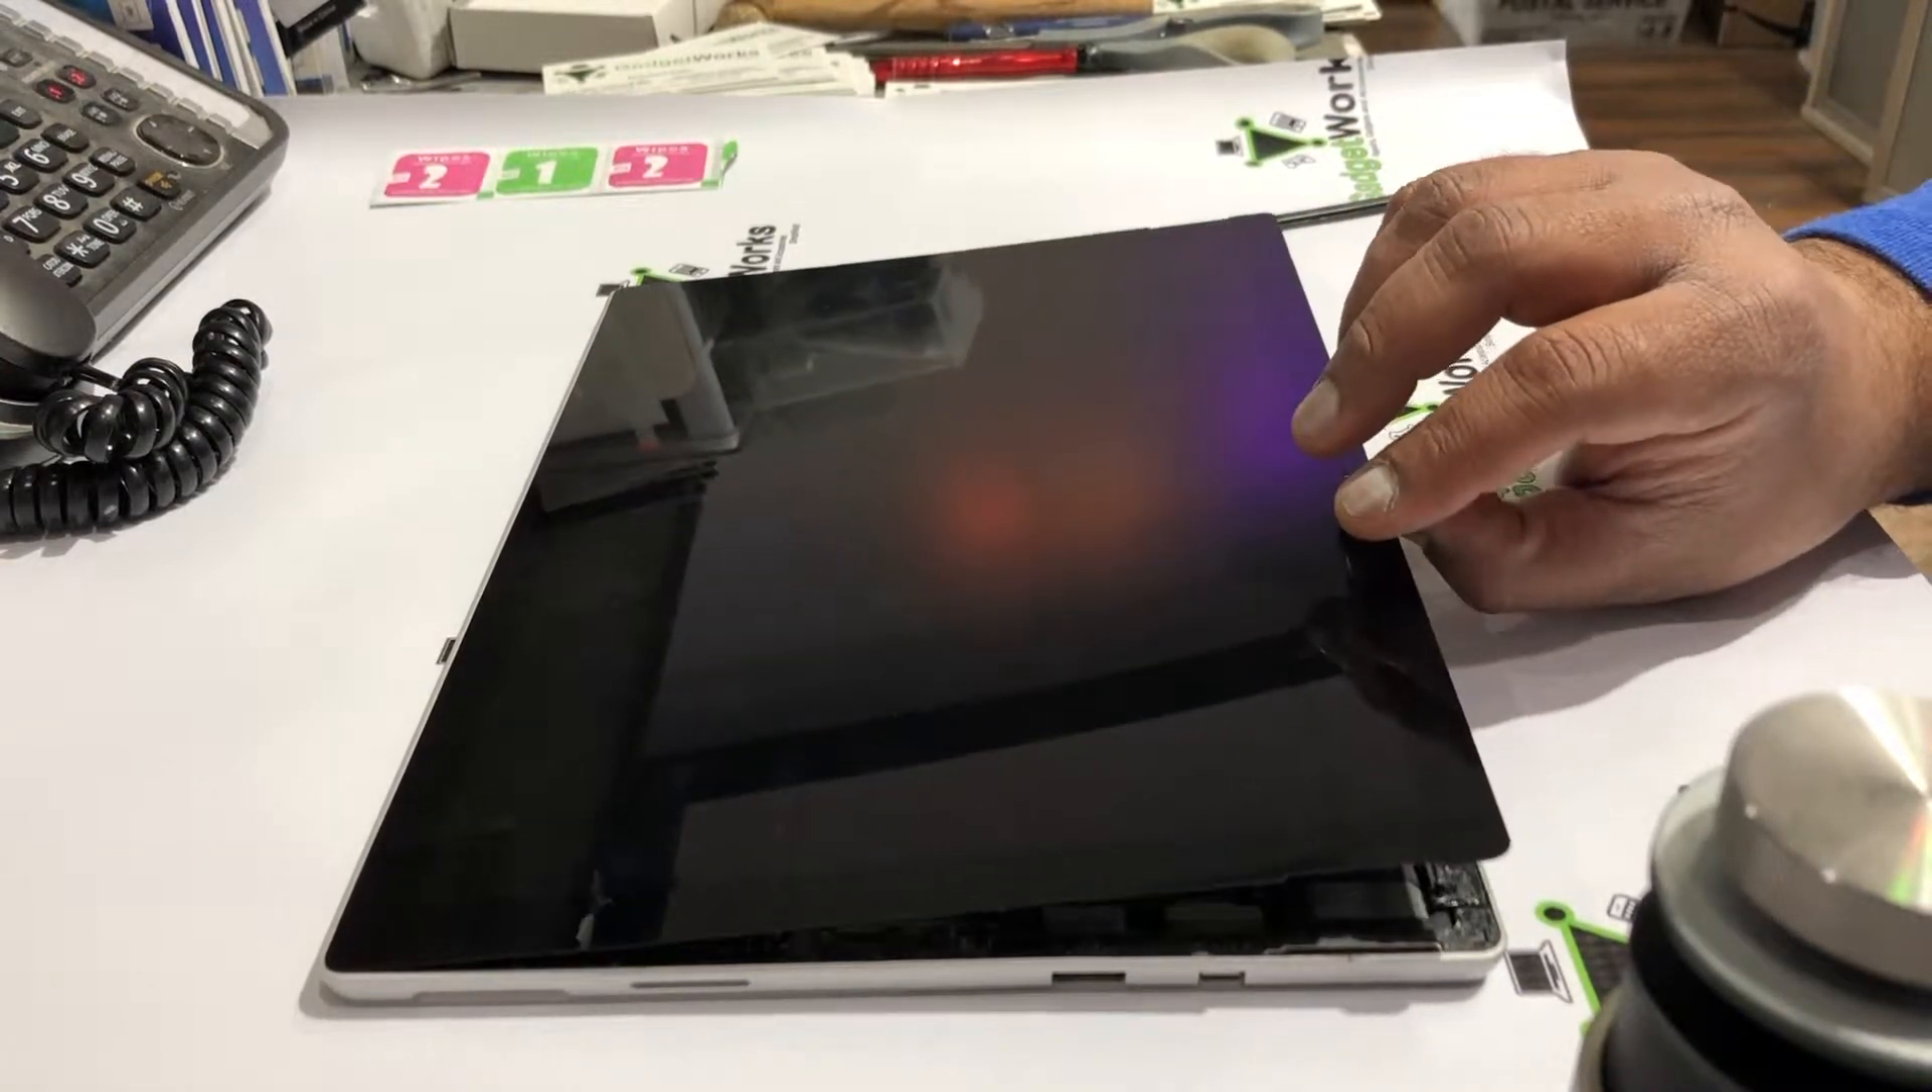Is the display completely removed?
No.